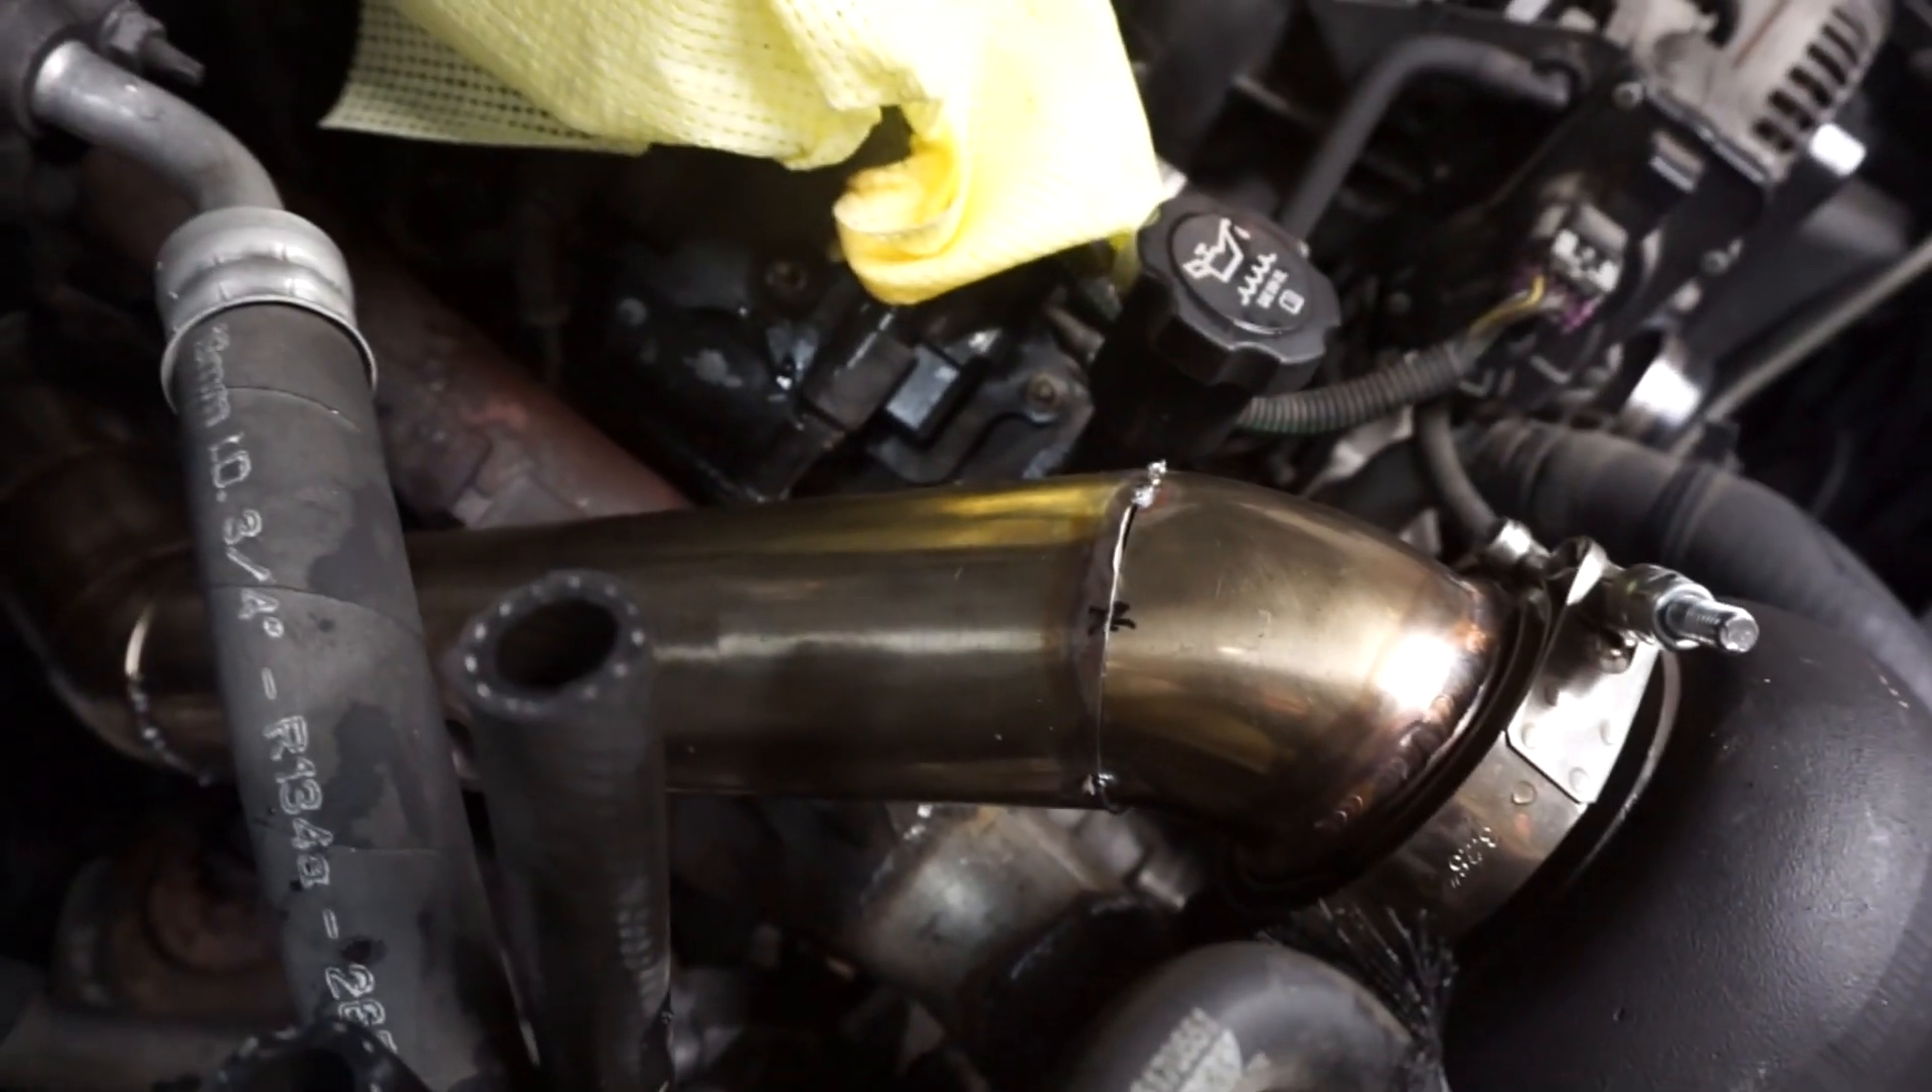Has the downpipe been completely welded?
No.